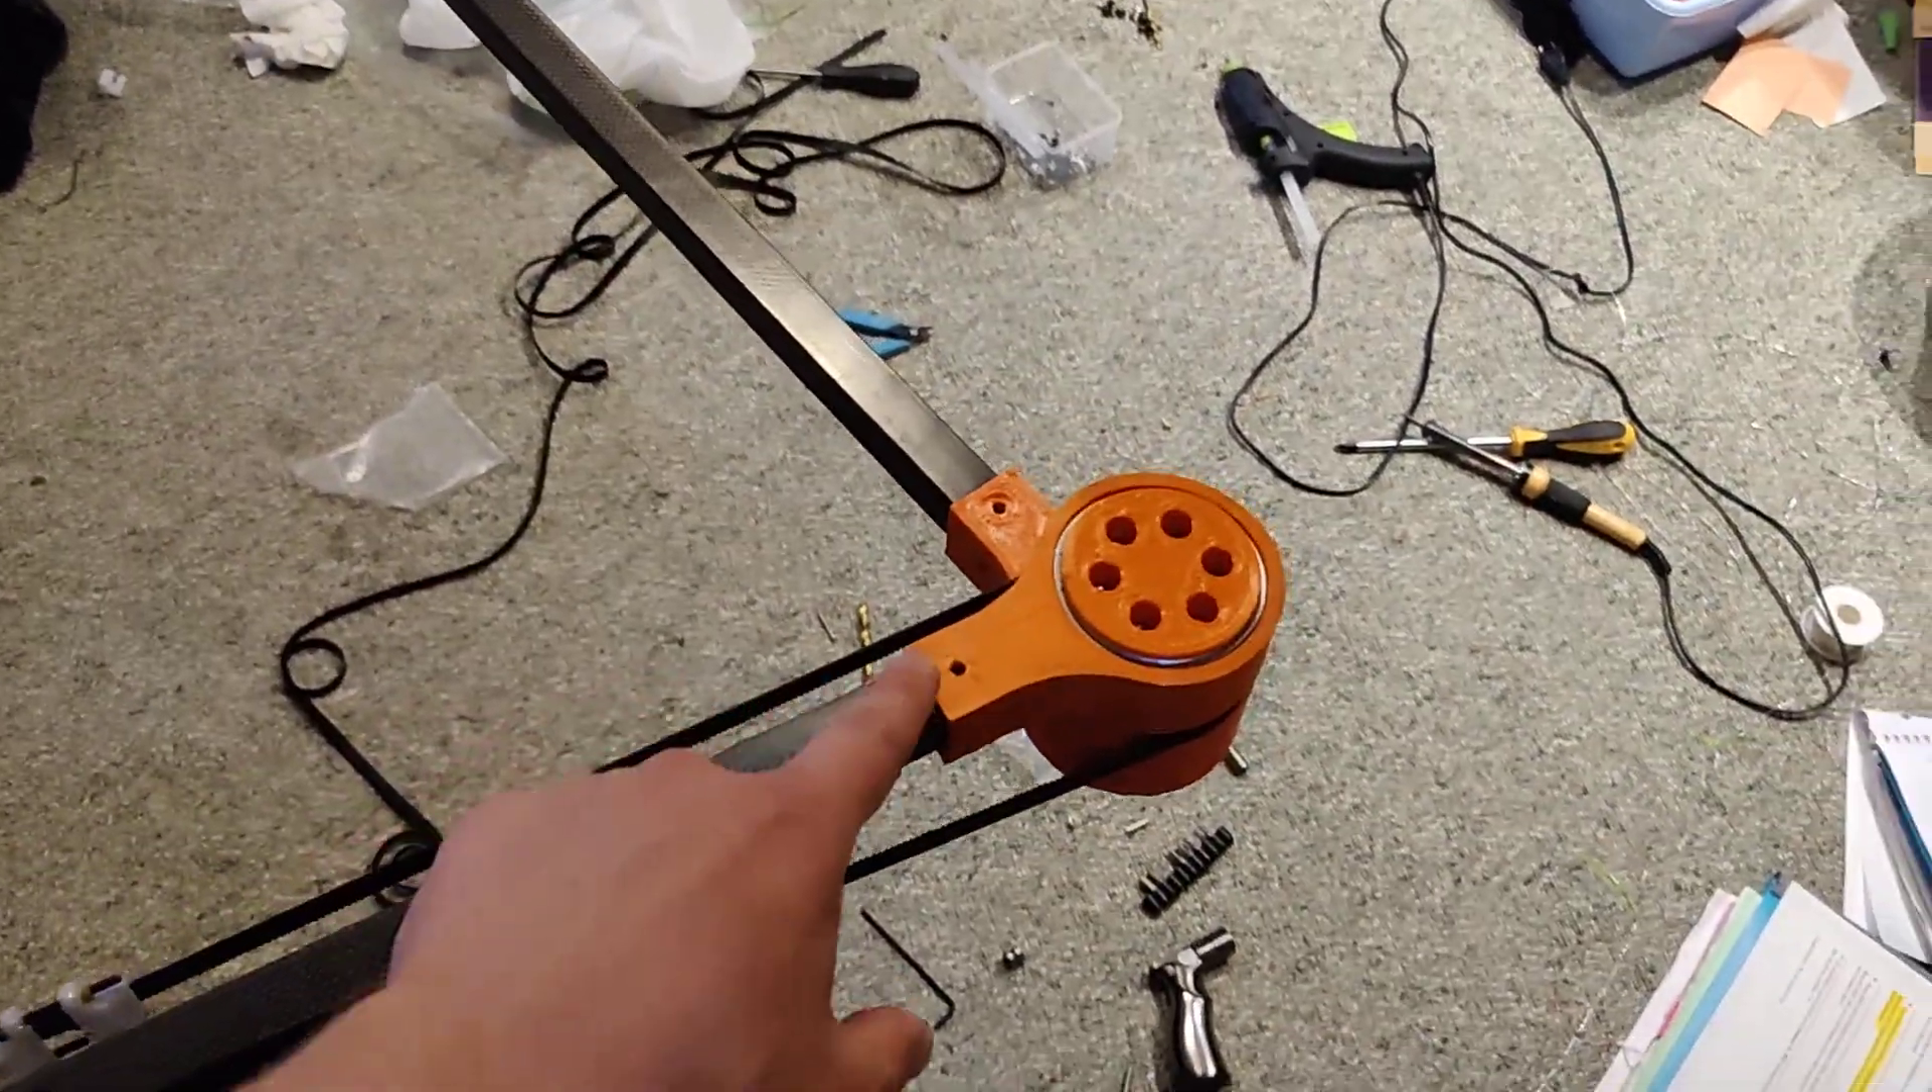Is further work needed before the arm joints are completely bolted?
Yes.